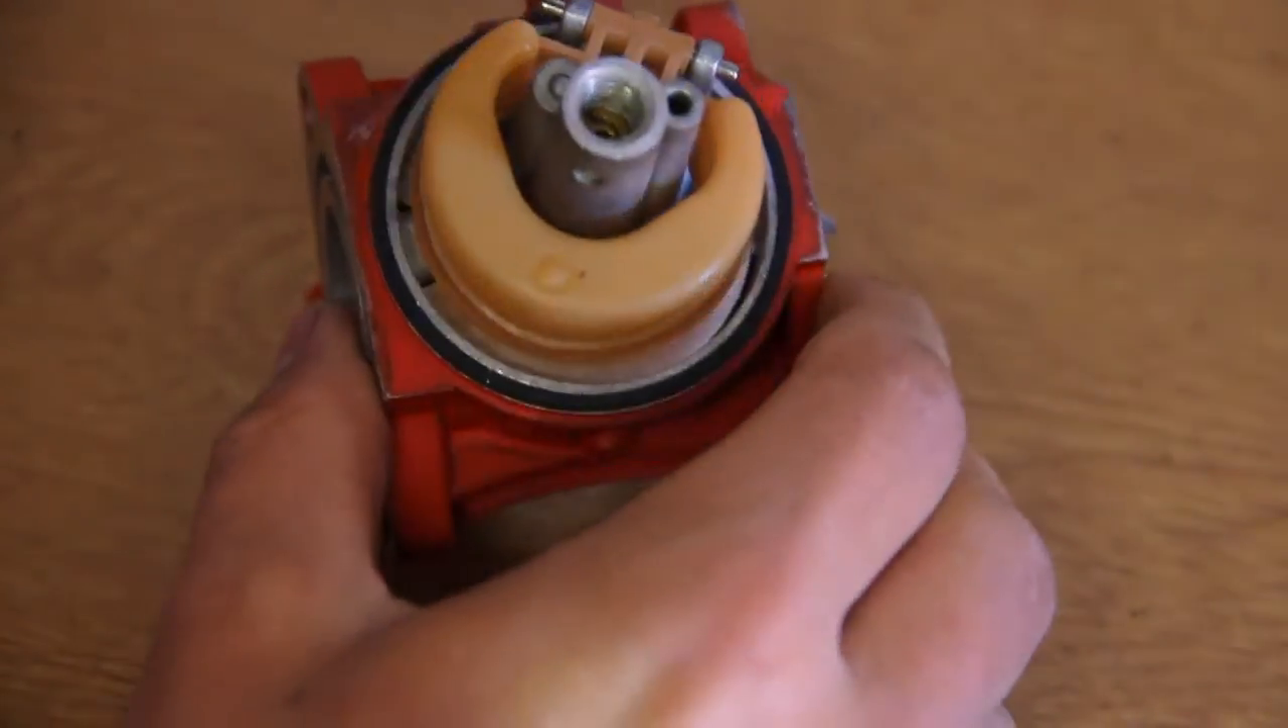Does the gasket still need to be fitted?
No.